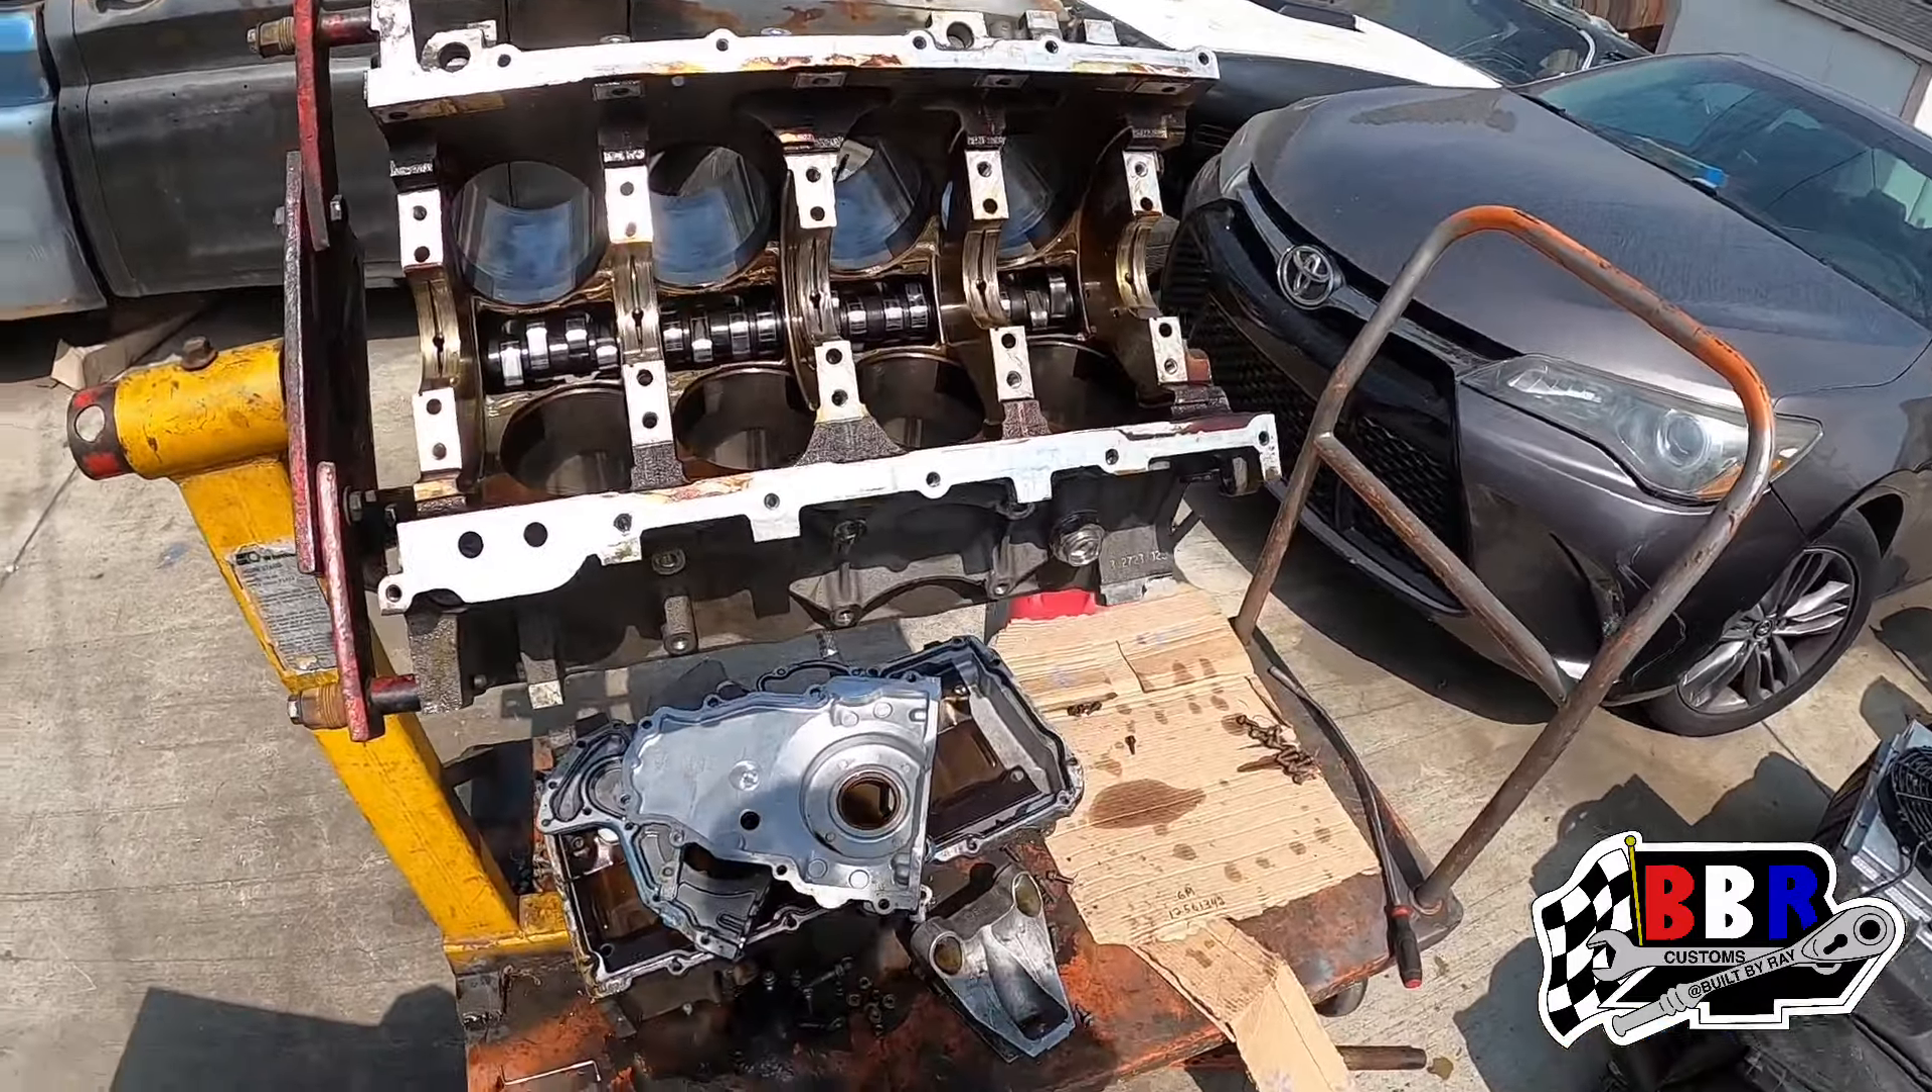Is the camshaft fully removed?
No.